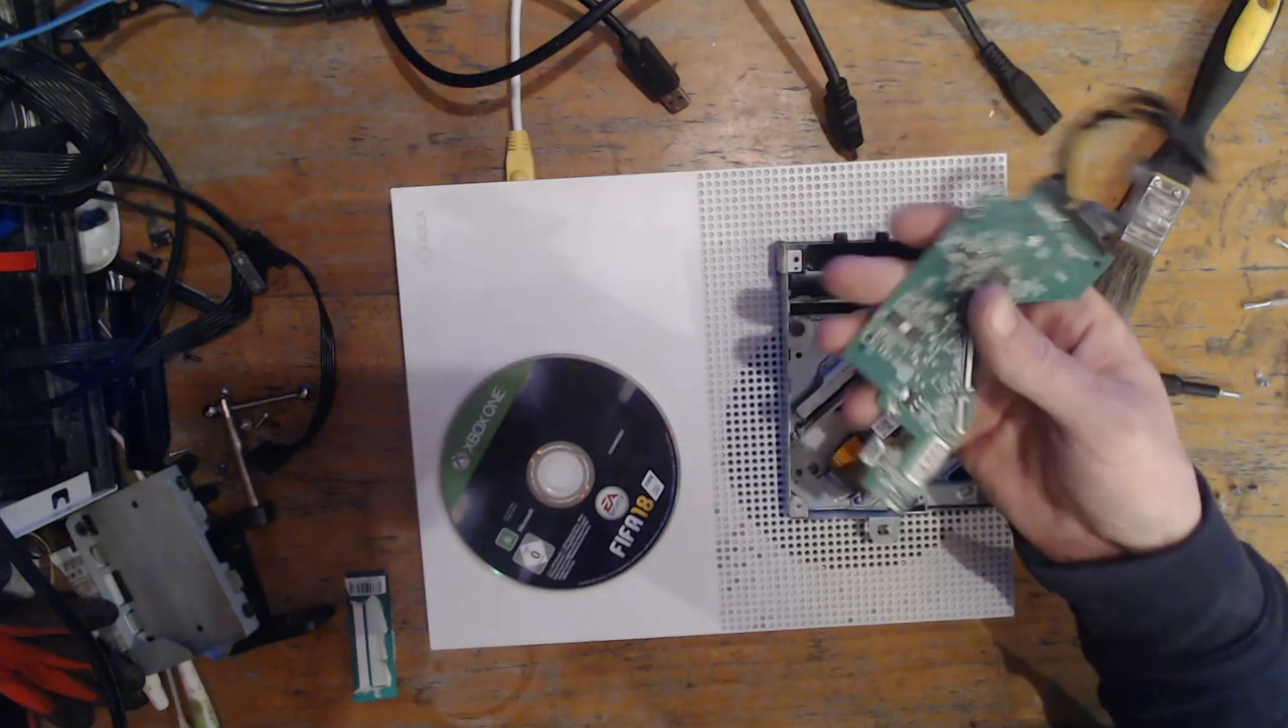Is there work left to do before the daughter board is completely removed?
No.